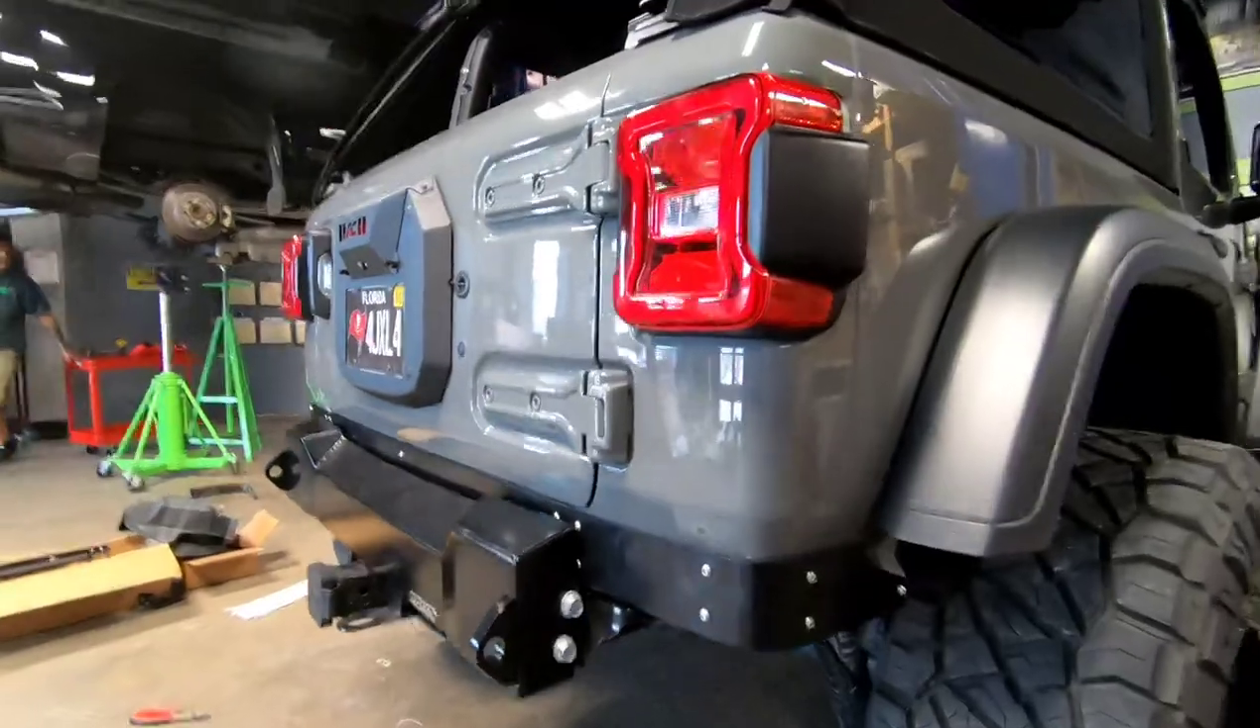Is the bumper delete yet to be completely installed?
No.